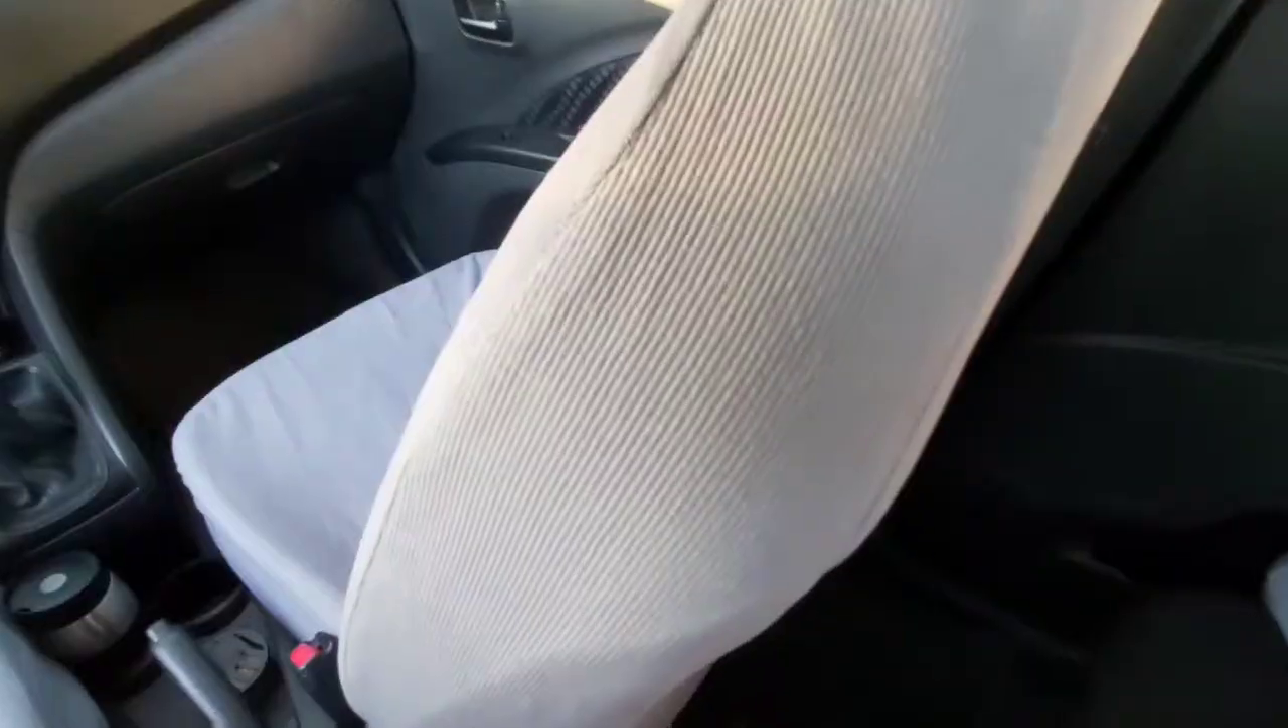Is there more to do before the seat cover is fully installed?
No.